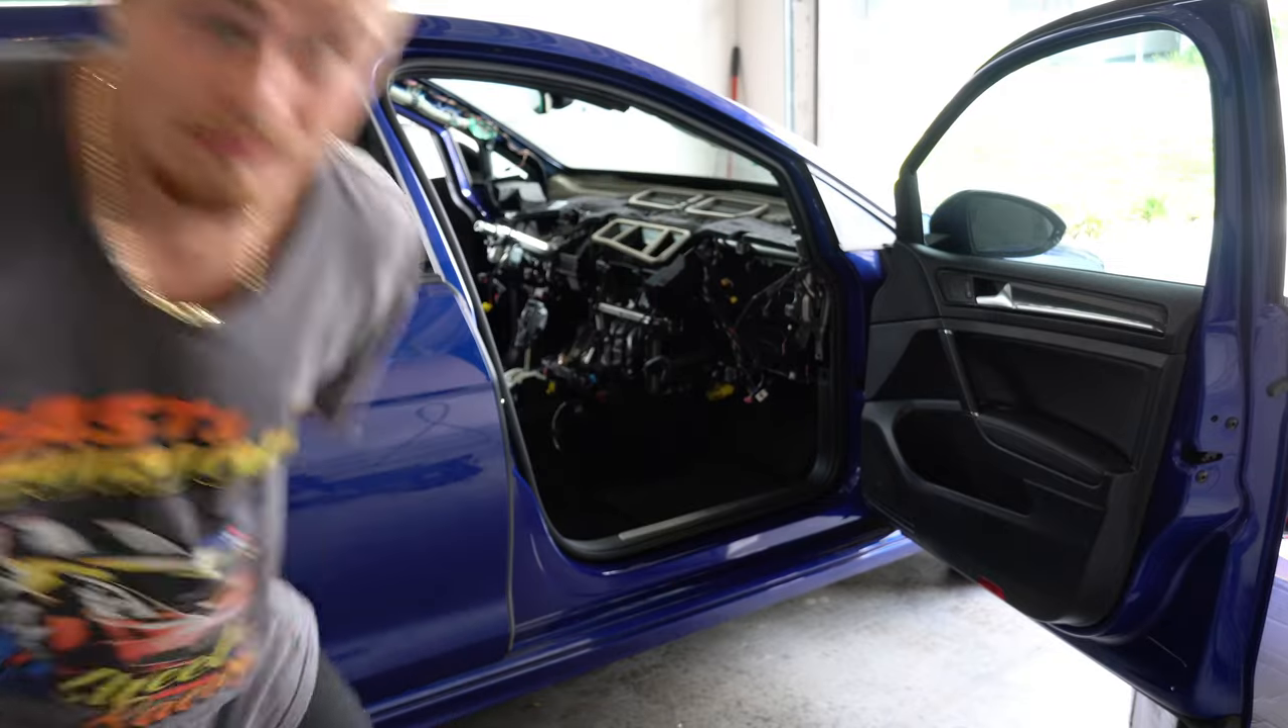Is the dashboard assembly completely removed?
Yes.